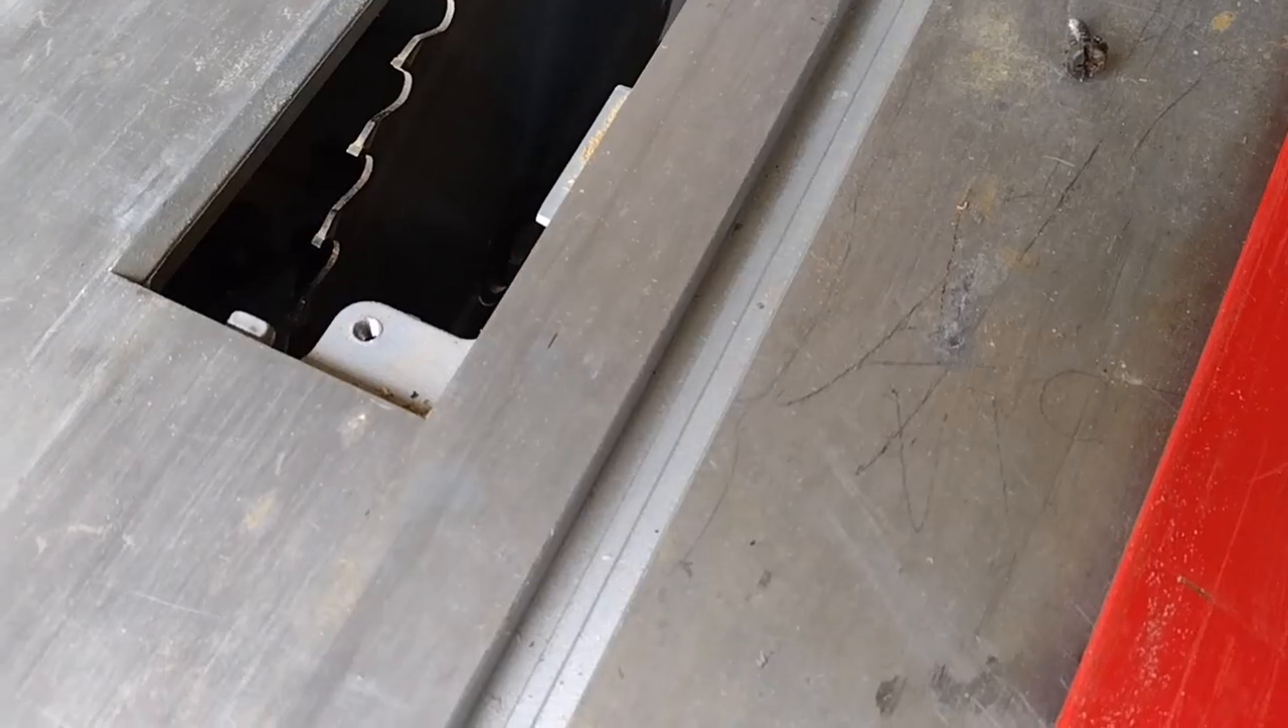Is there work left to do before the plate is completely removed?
No.